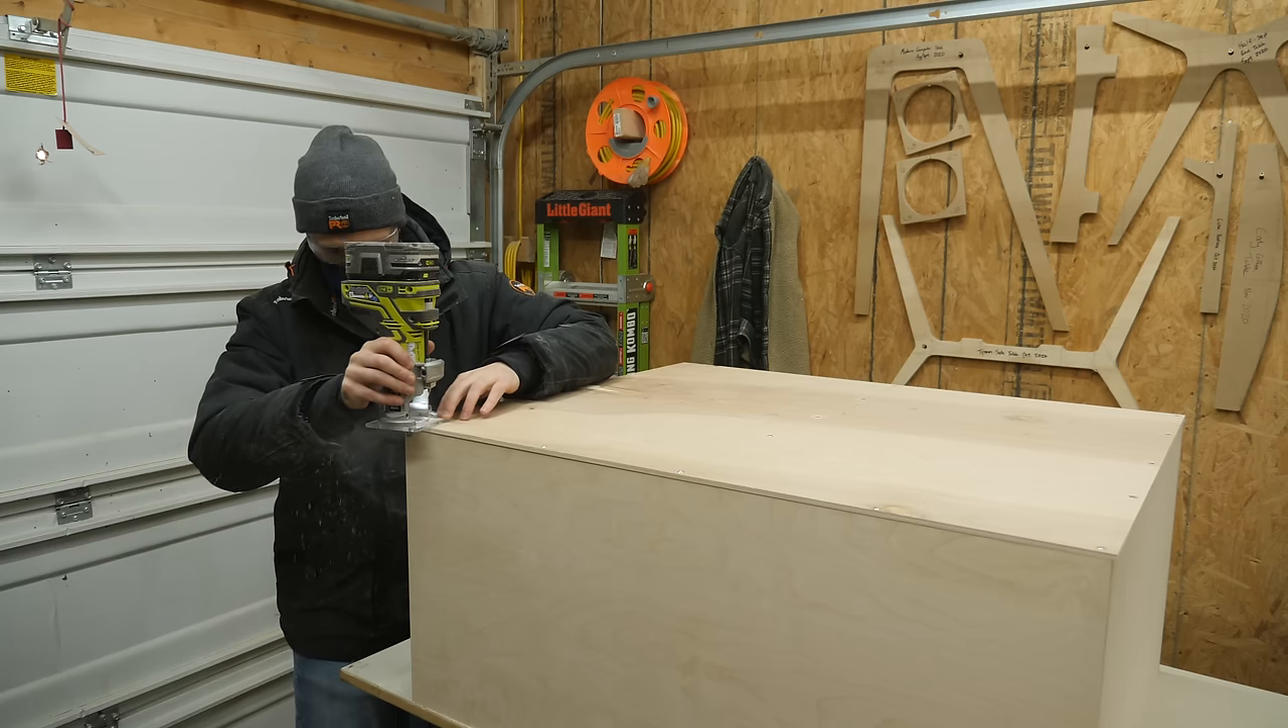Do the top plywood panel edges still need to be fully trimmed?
Yes.